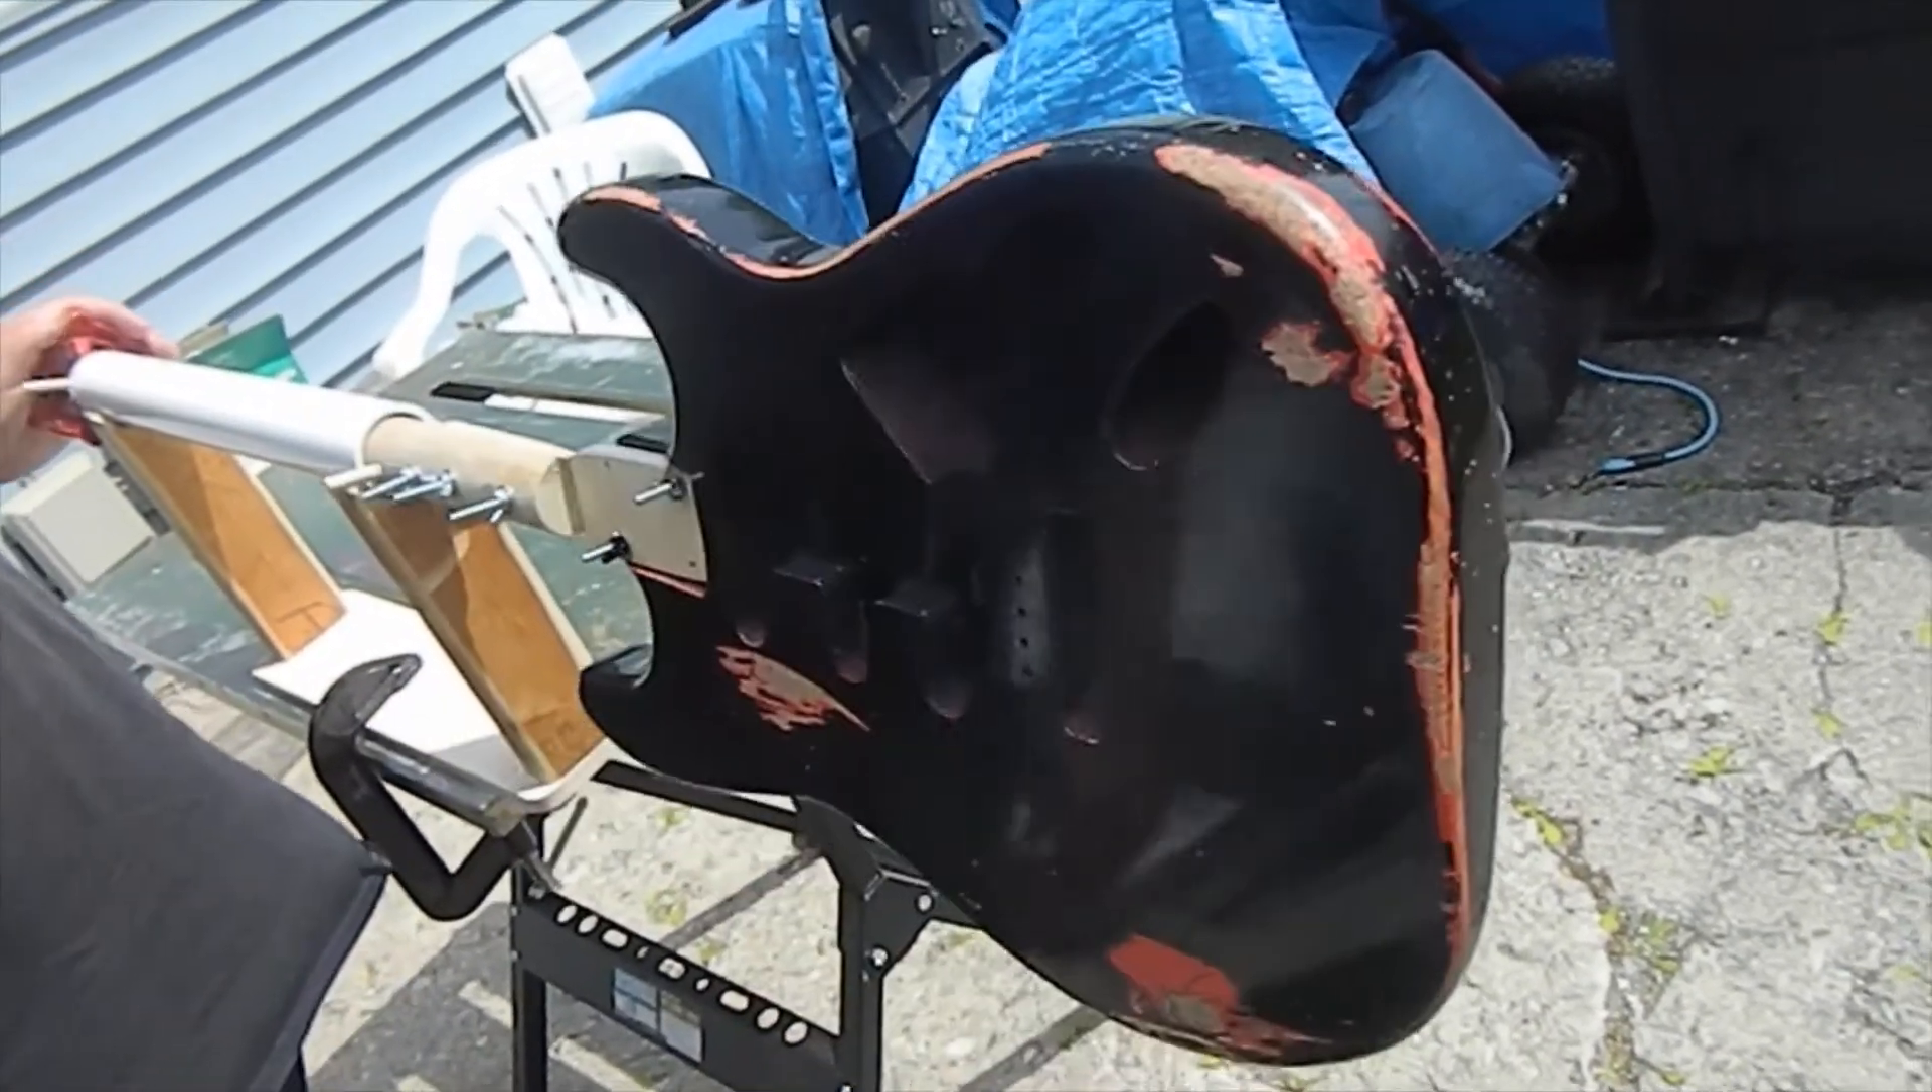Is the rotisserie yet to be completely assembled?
No.